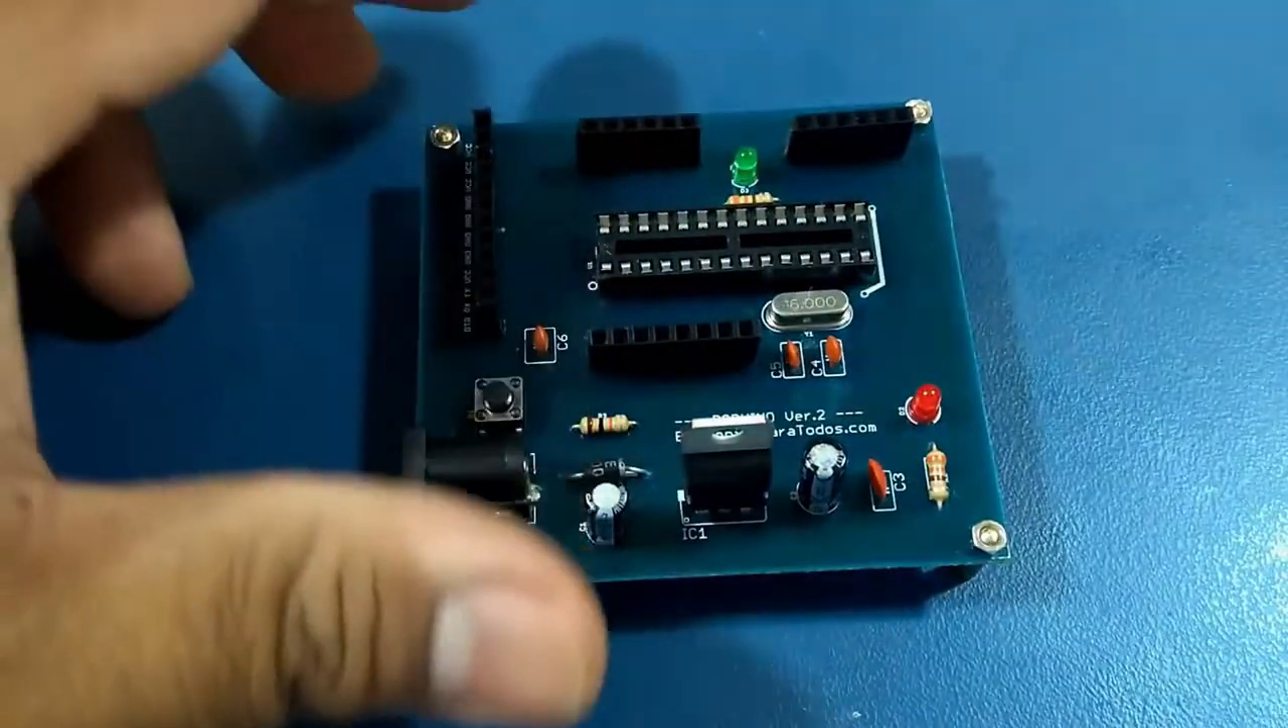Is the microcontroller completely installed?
No.